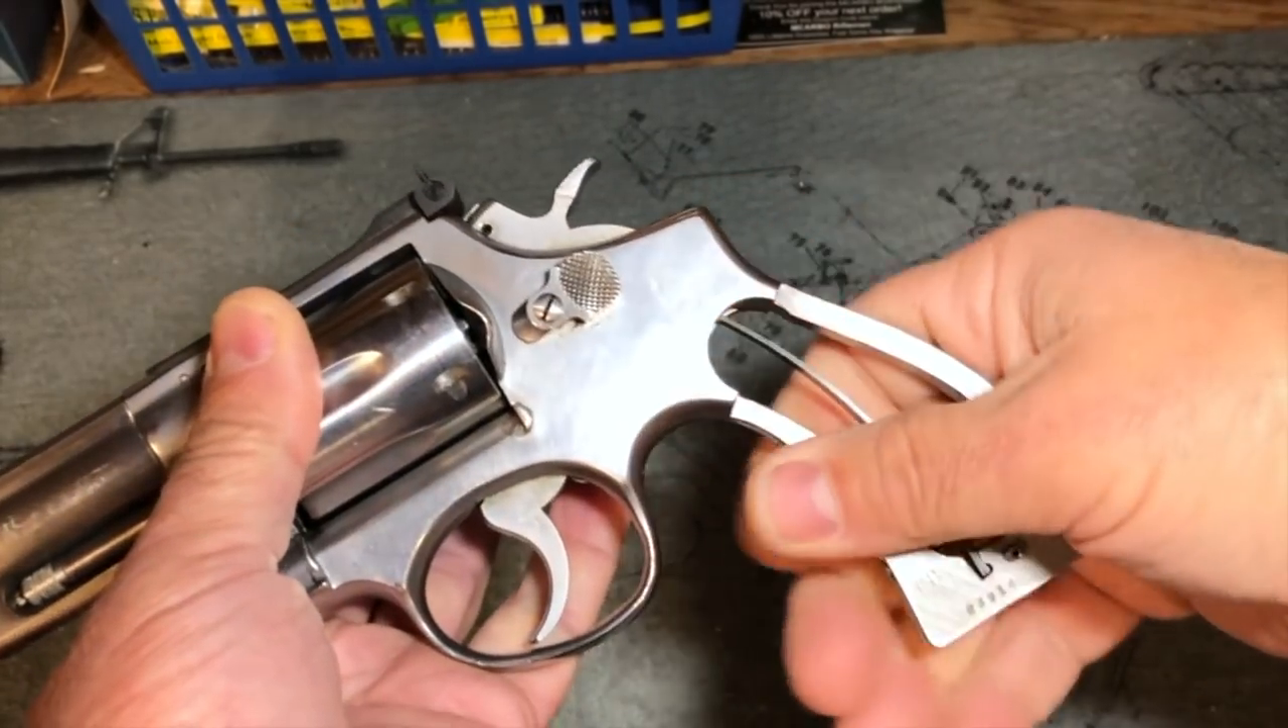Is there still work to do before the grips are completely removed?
No.